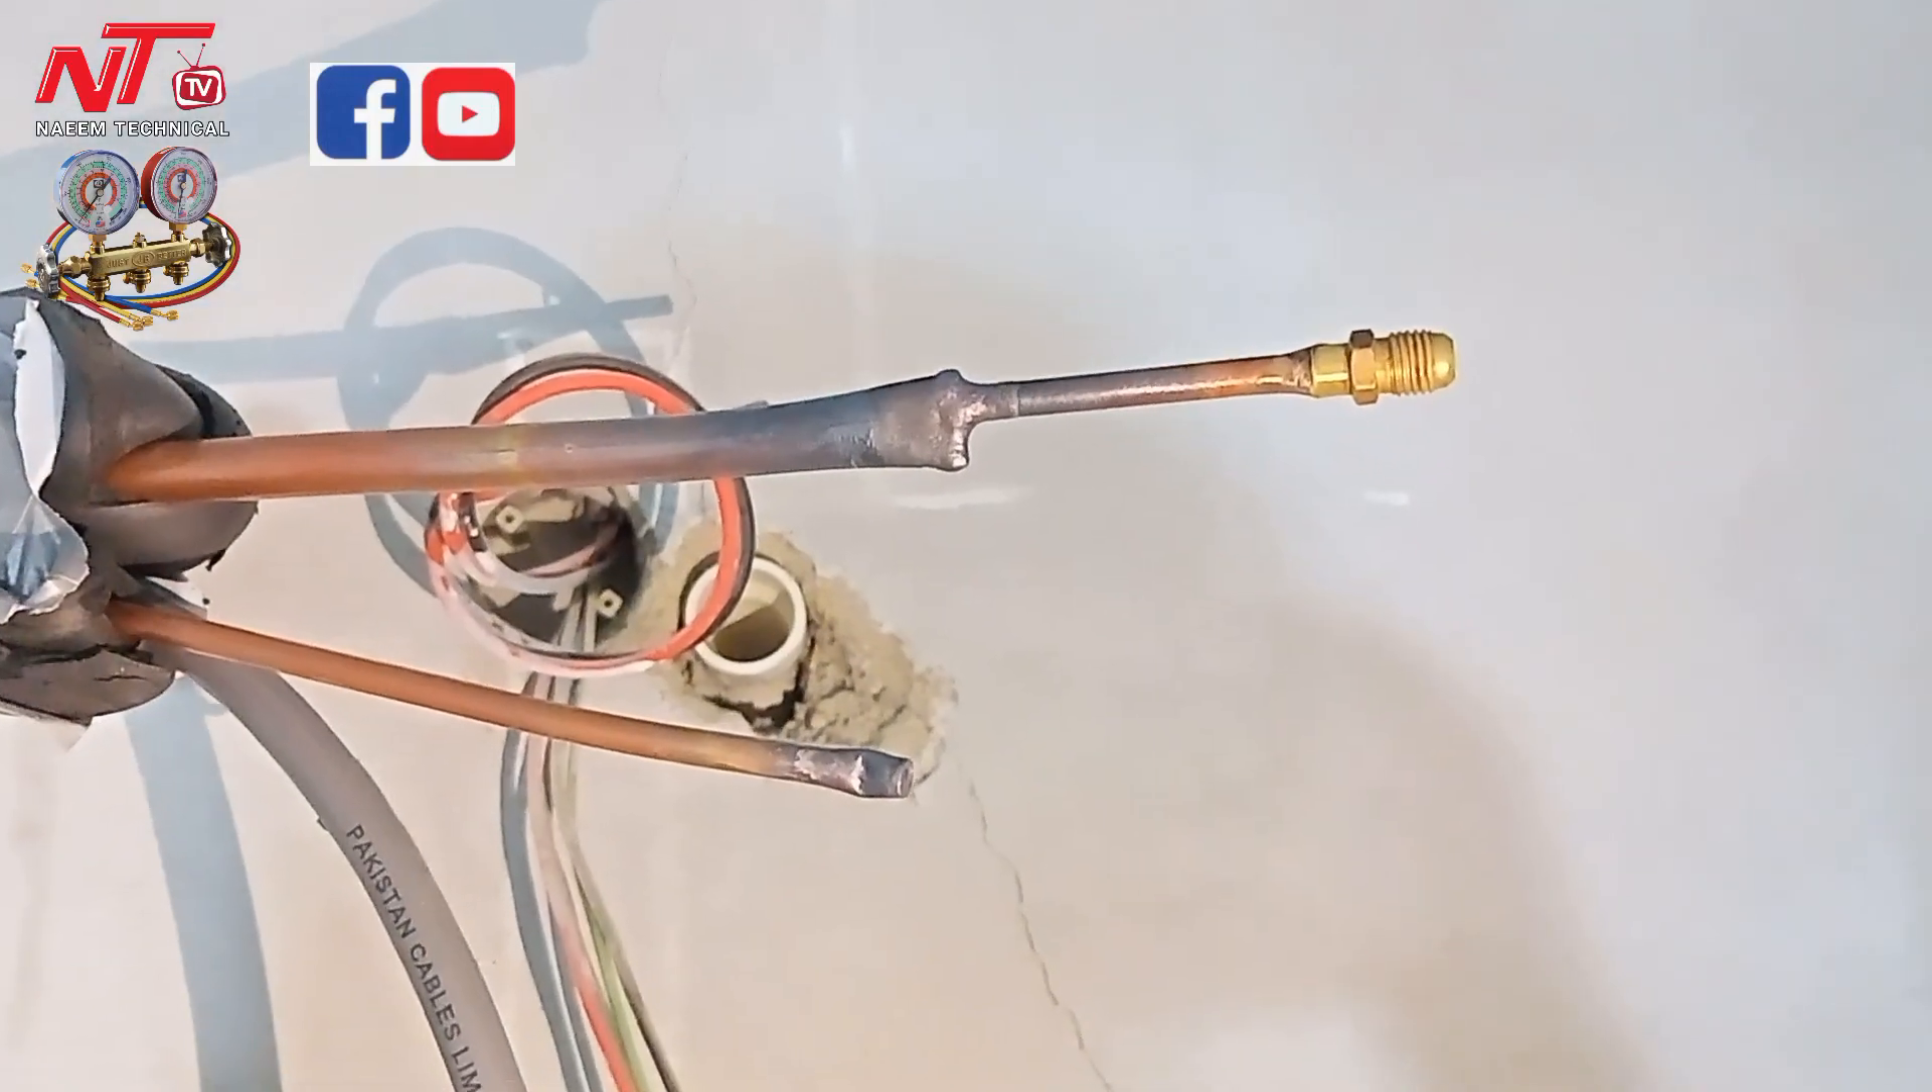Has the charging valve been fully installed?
Yes.